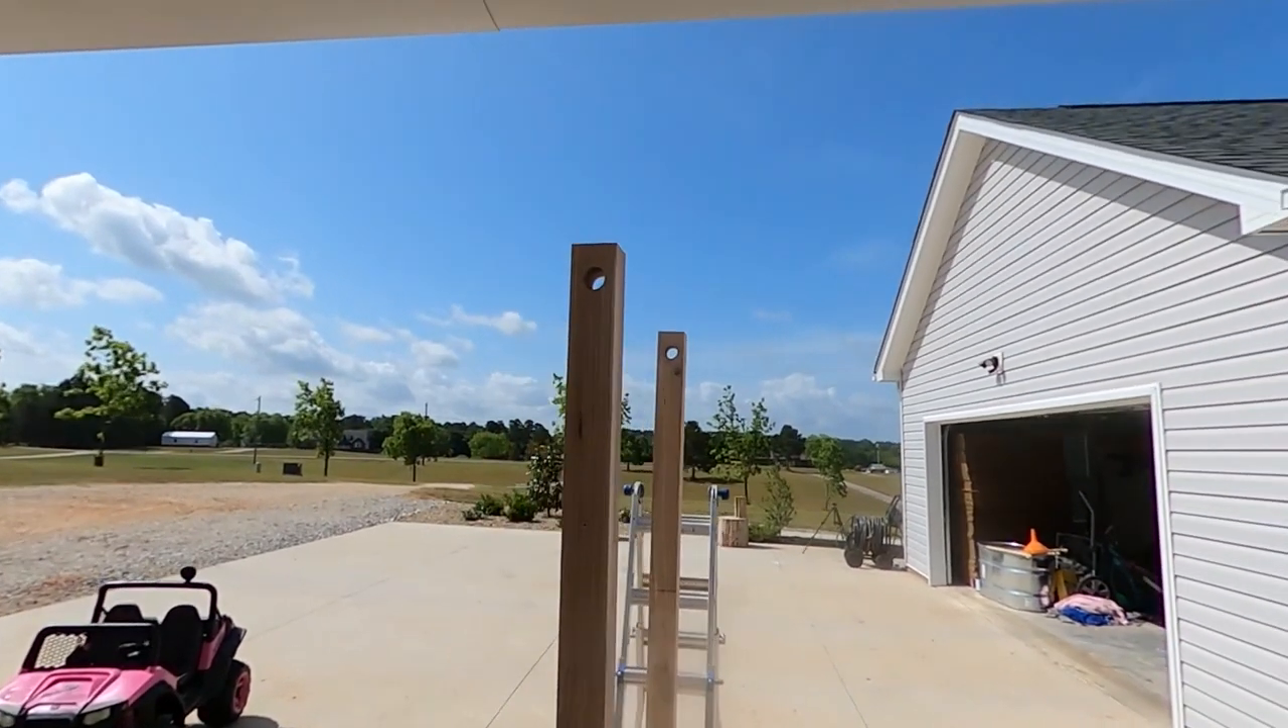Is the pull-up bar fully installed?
No.